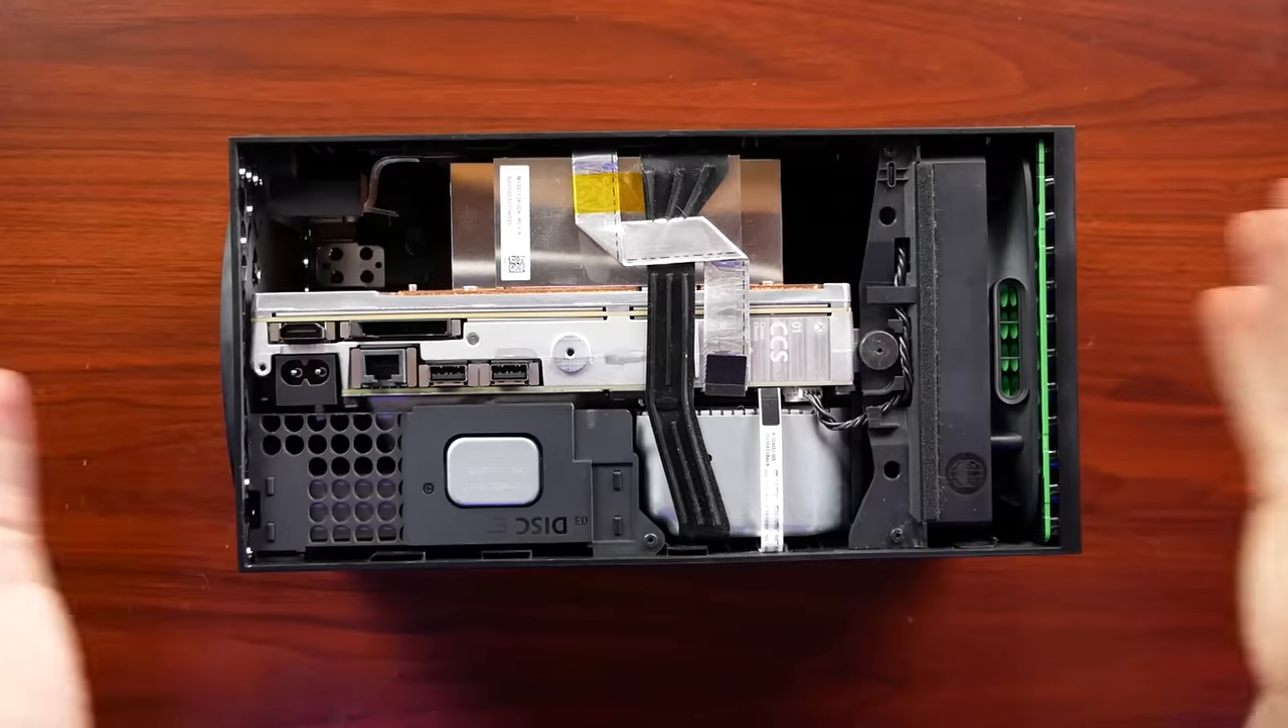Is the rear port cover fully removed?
Yes.